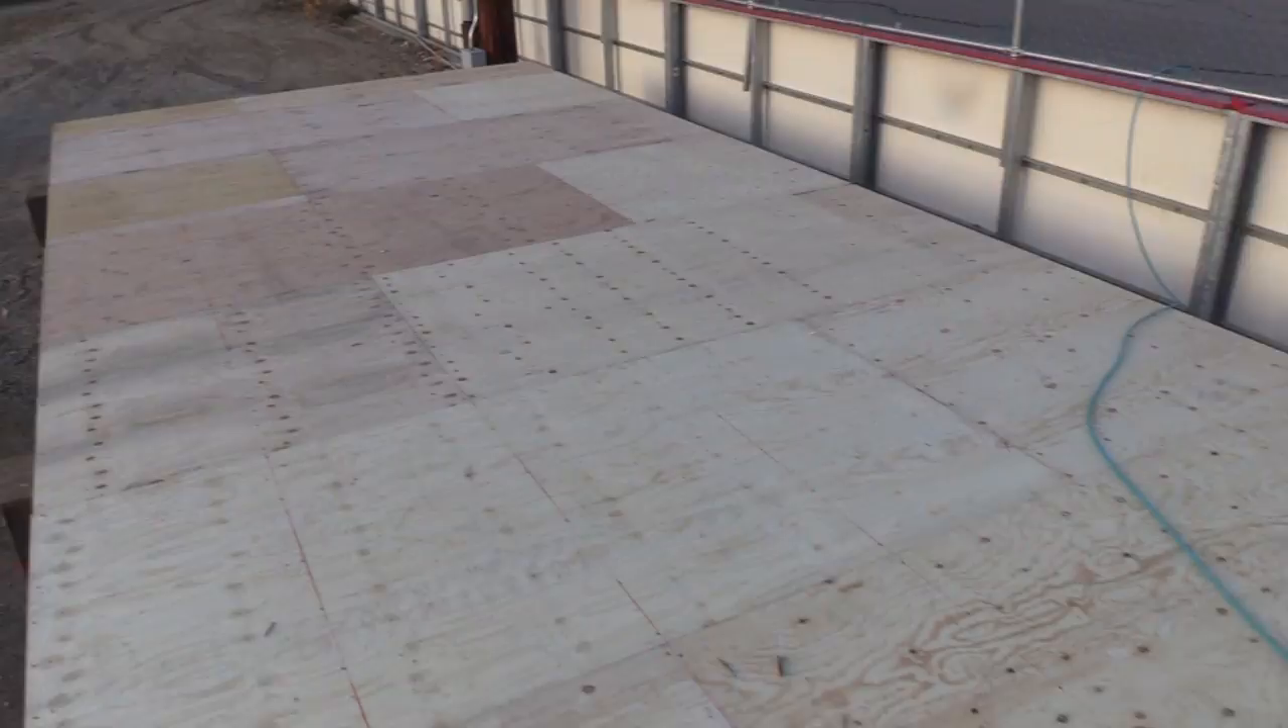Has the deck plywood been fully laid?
Yes.